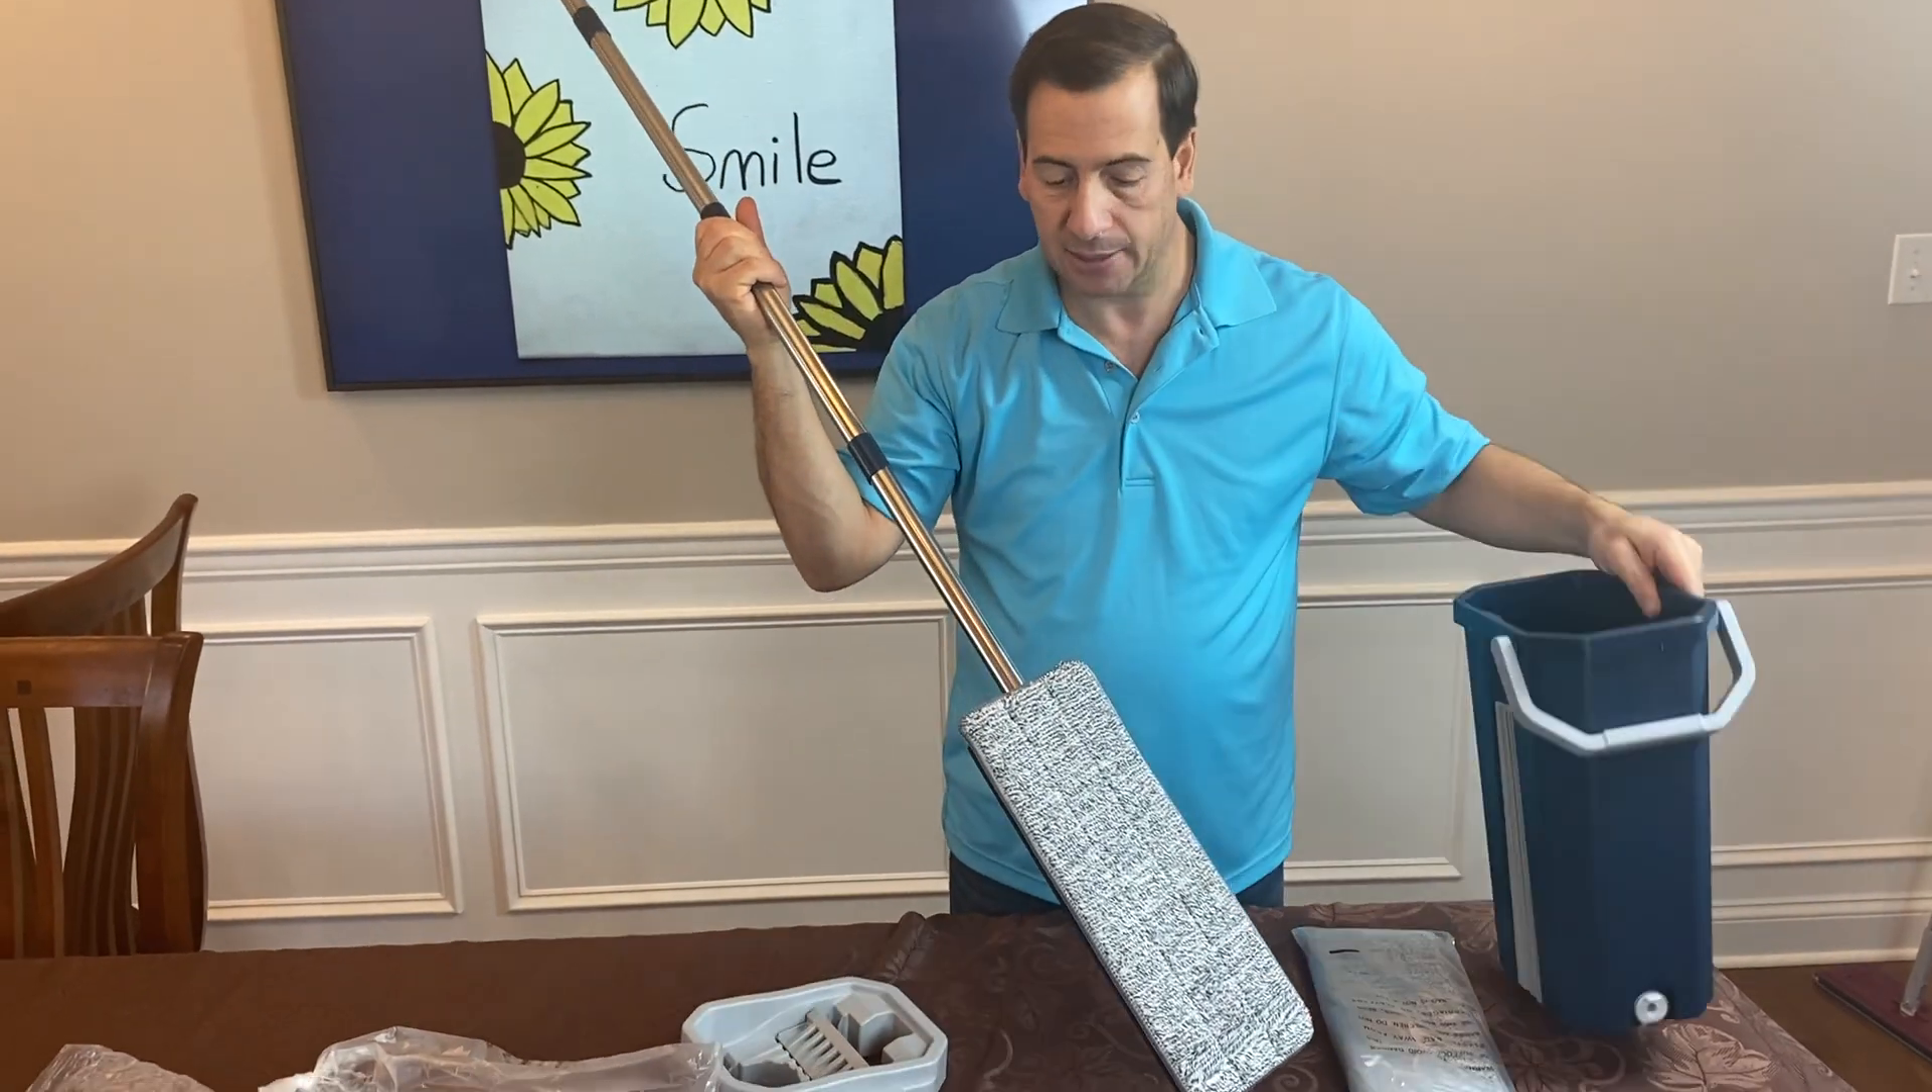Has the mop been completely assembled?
Yes.